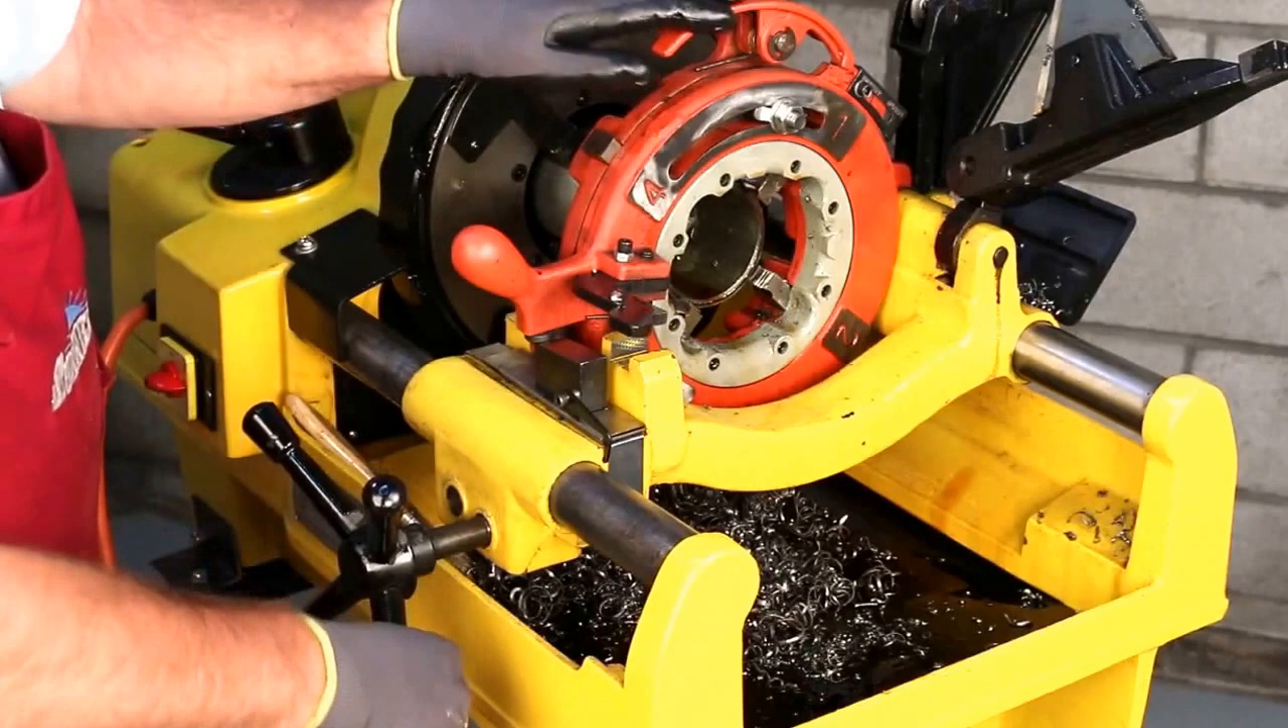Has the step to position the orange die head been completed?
Yes.